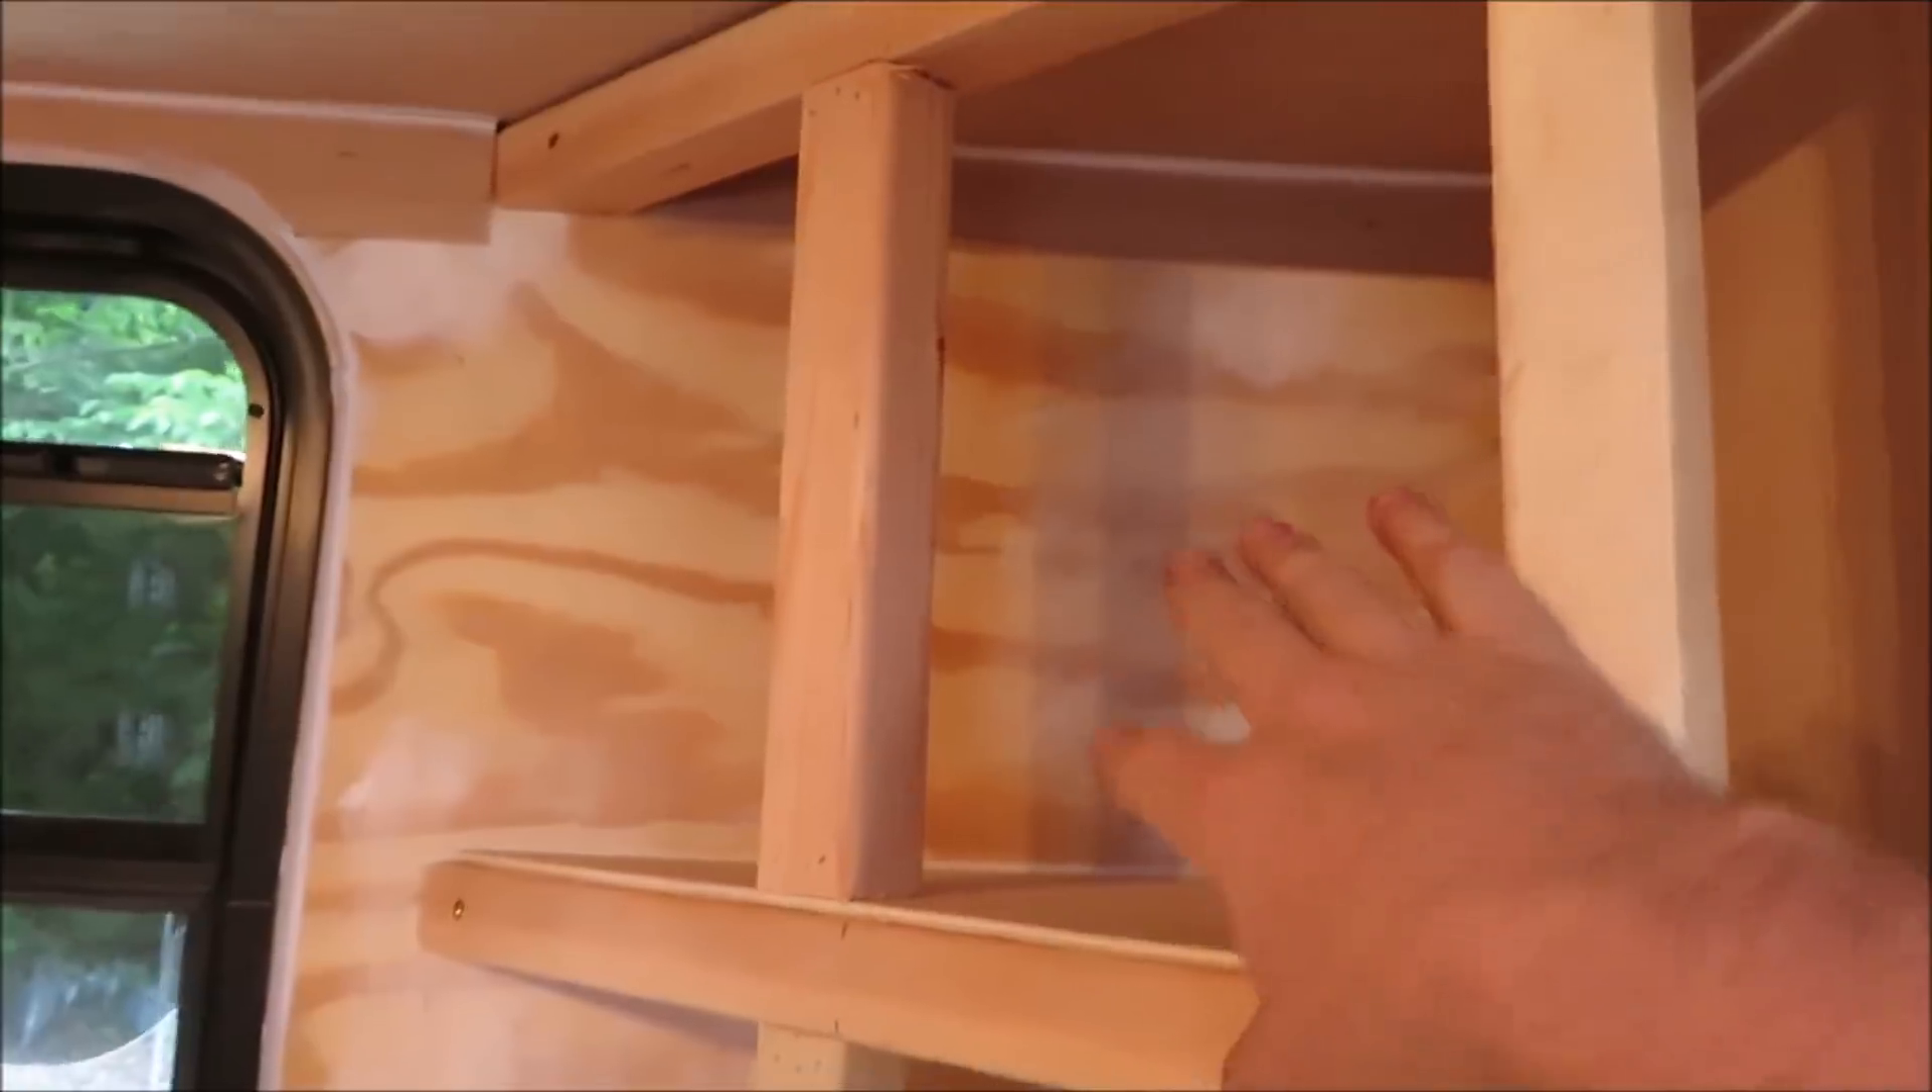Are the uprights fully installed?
Yes.